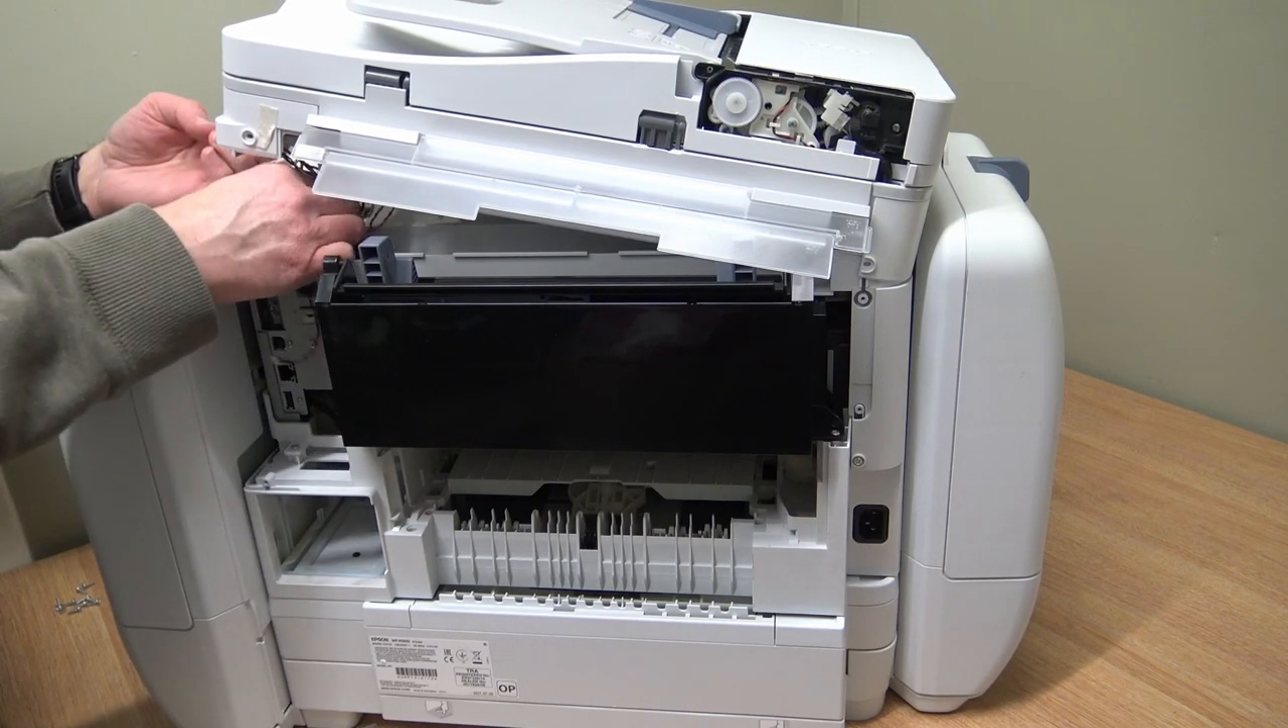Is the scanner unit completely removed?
No.